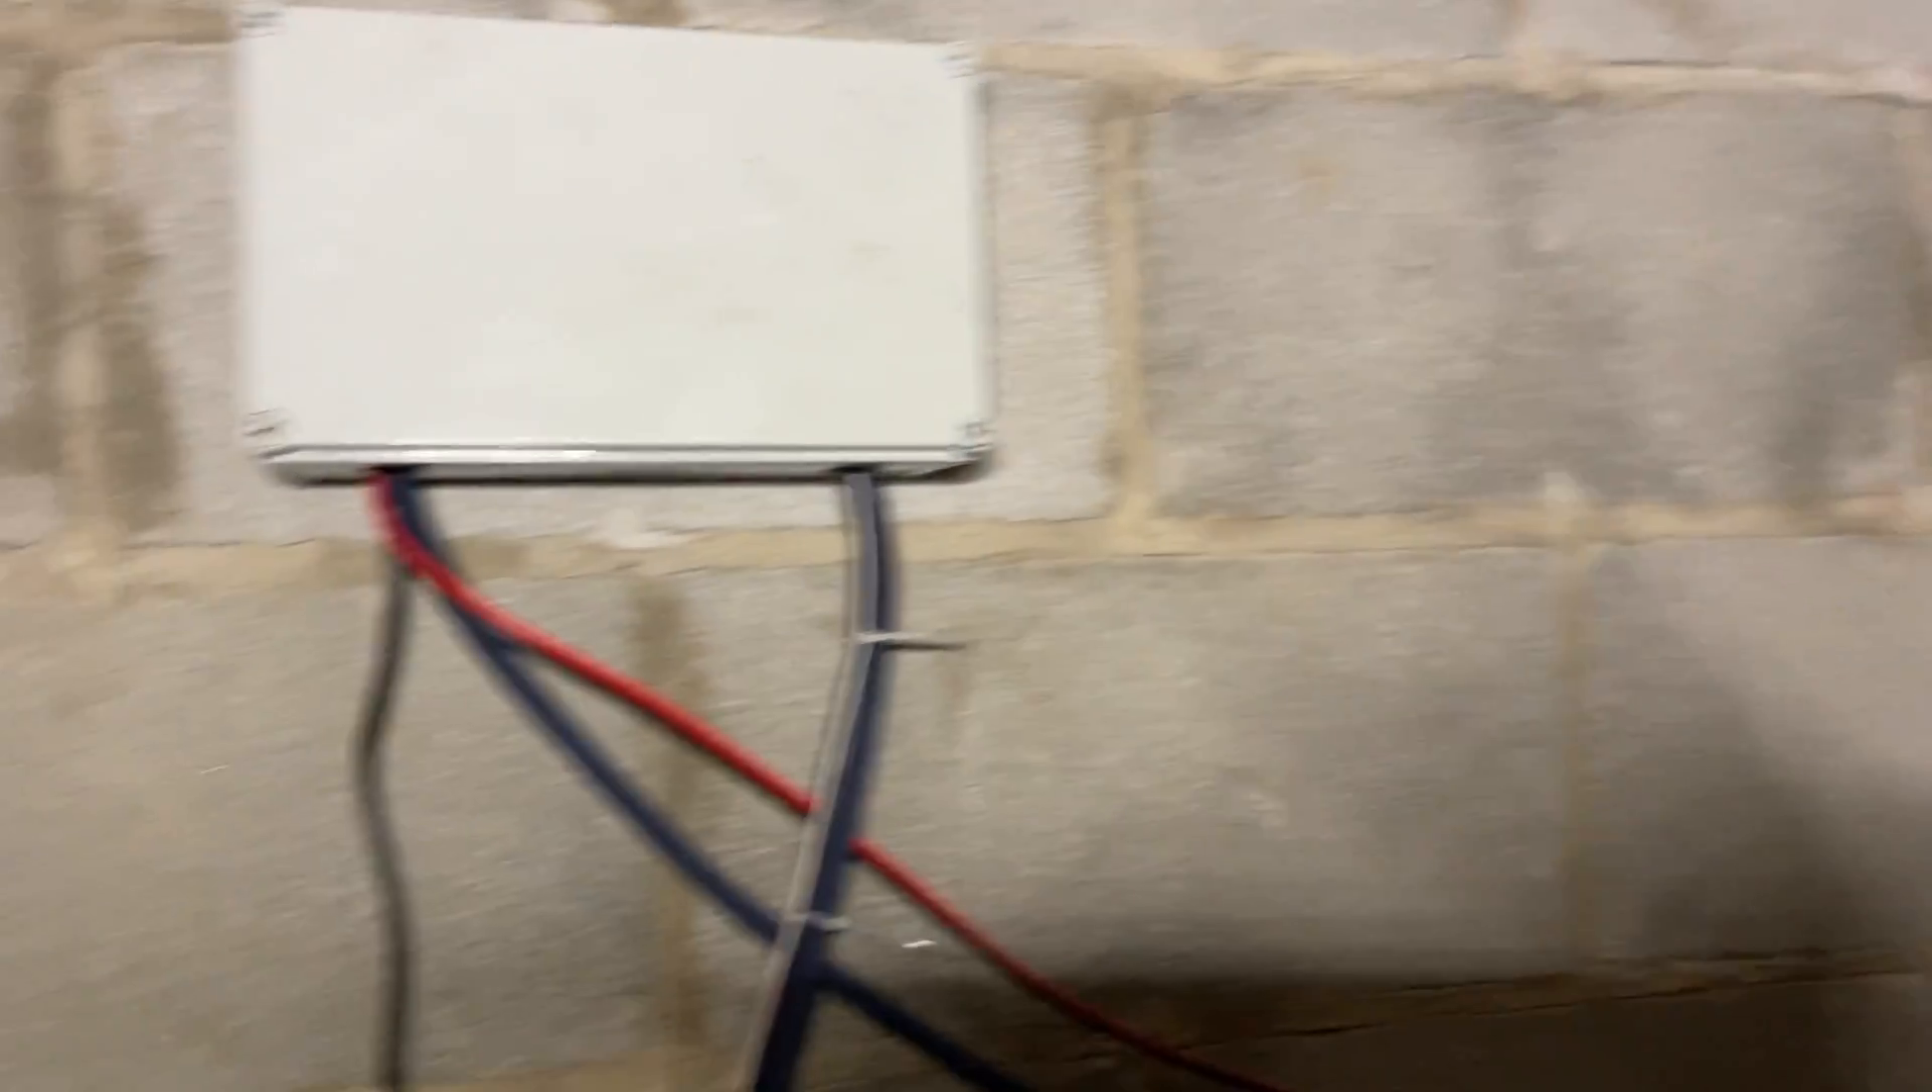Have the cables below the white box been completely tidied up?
No.